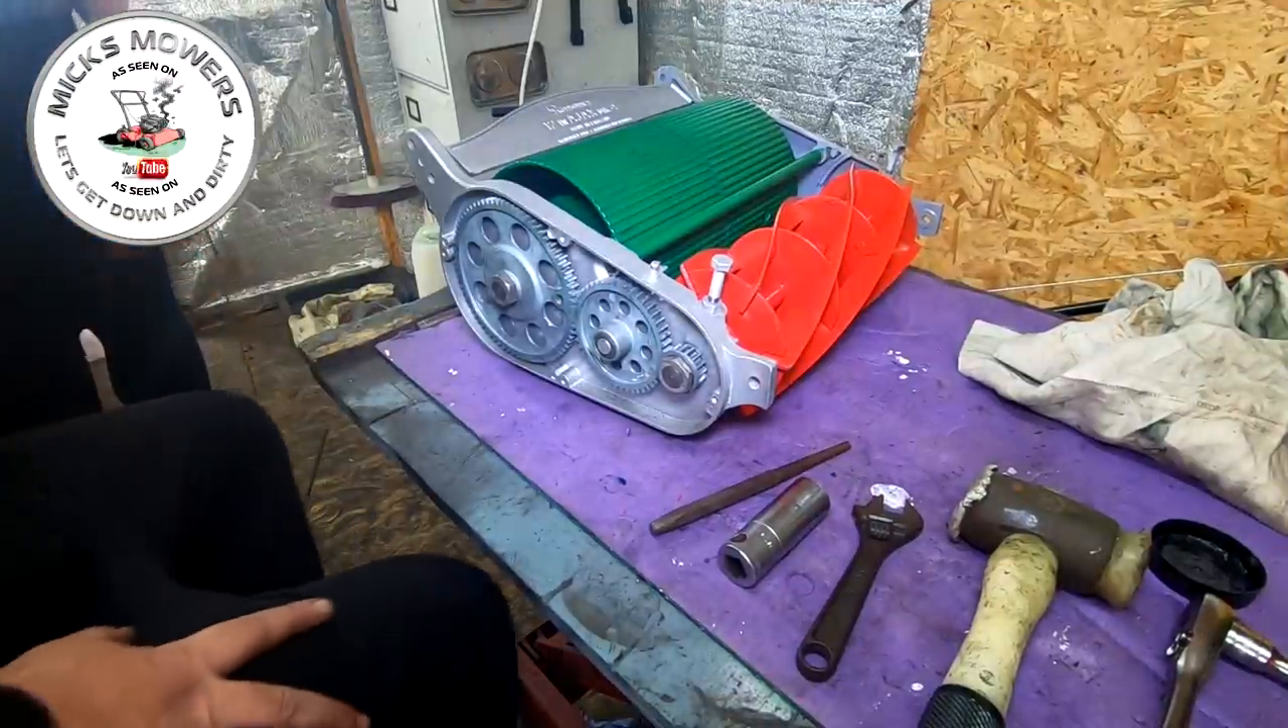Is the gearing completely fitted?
Yes.